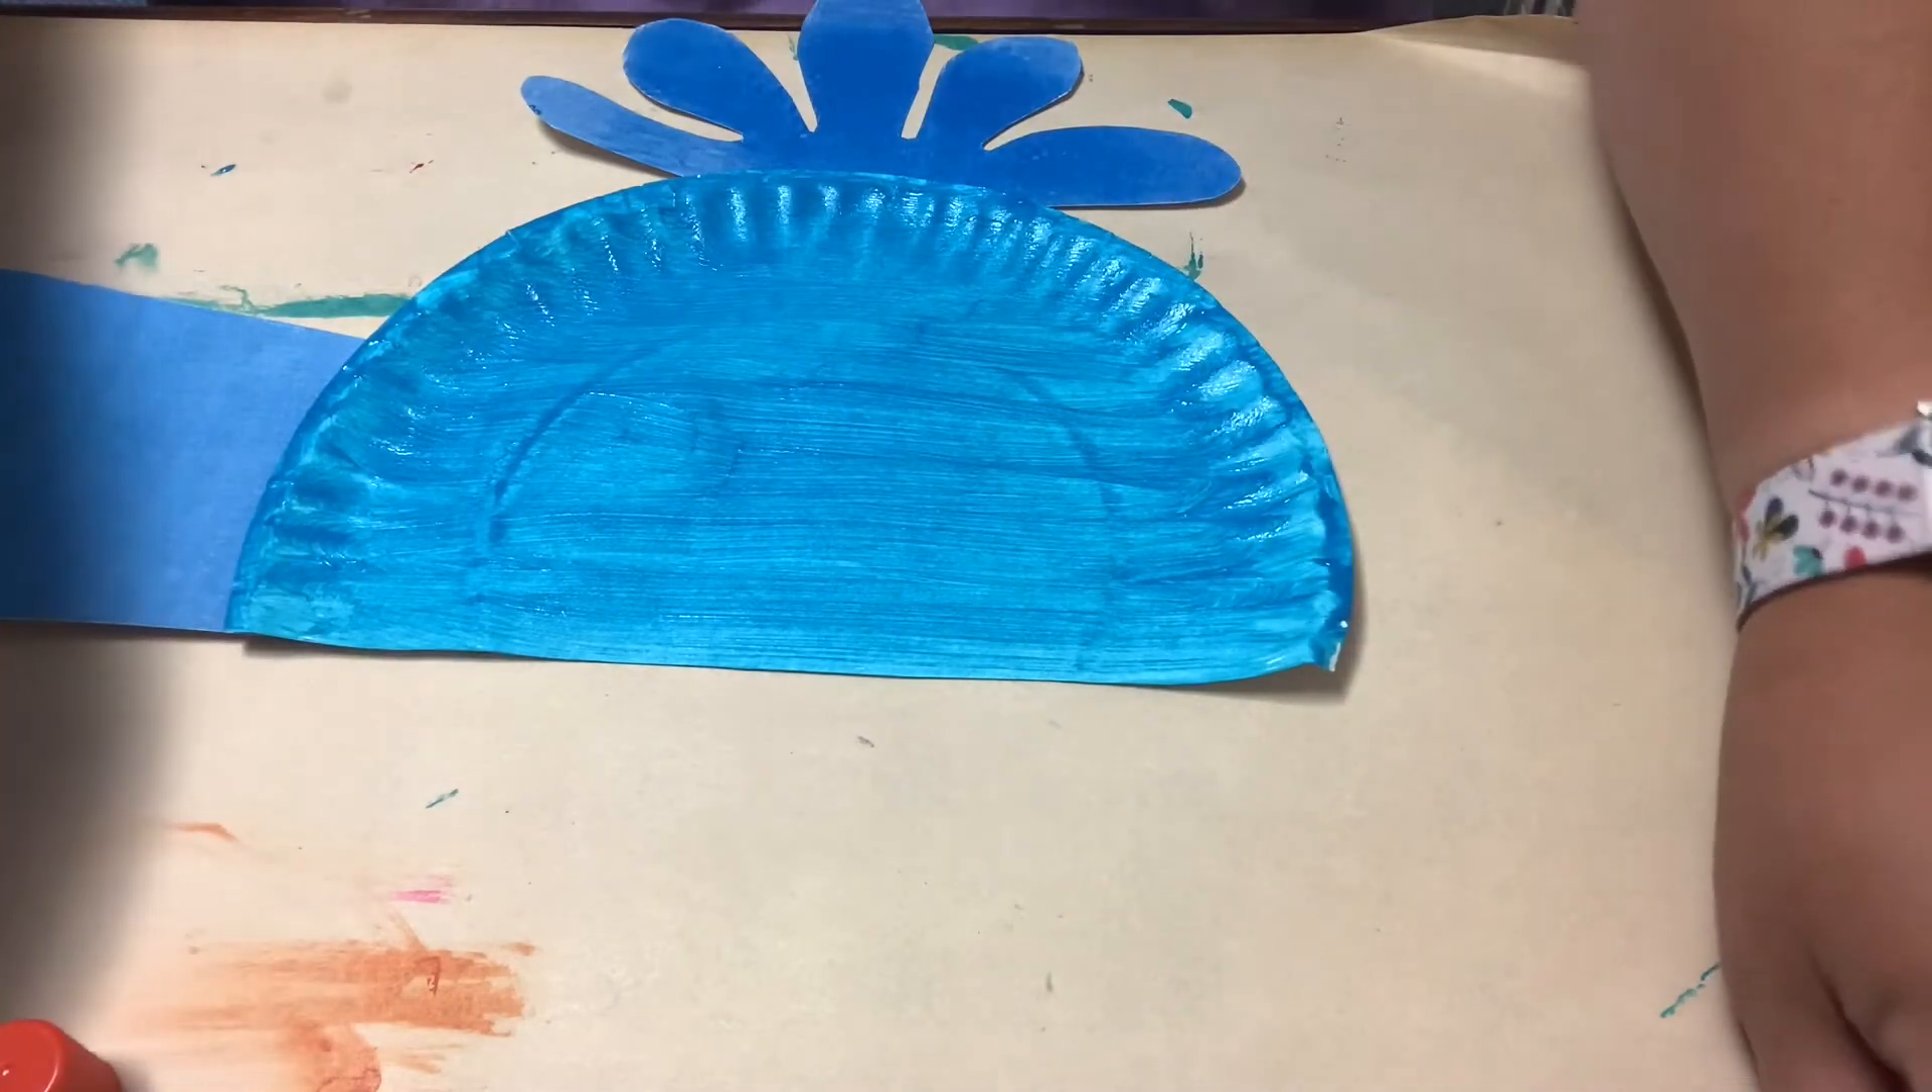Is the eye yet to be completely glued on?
Yes.